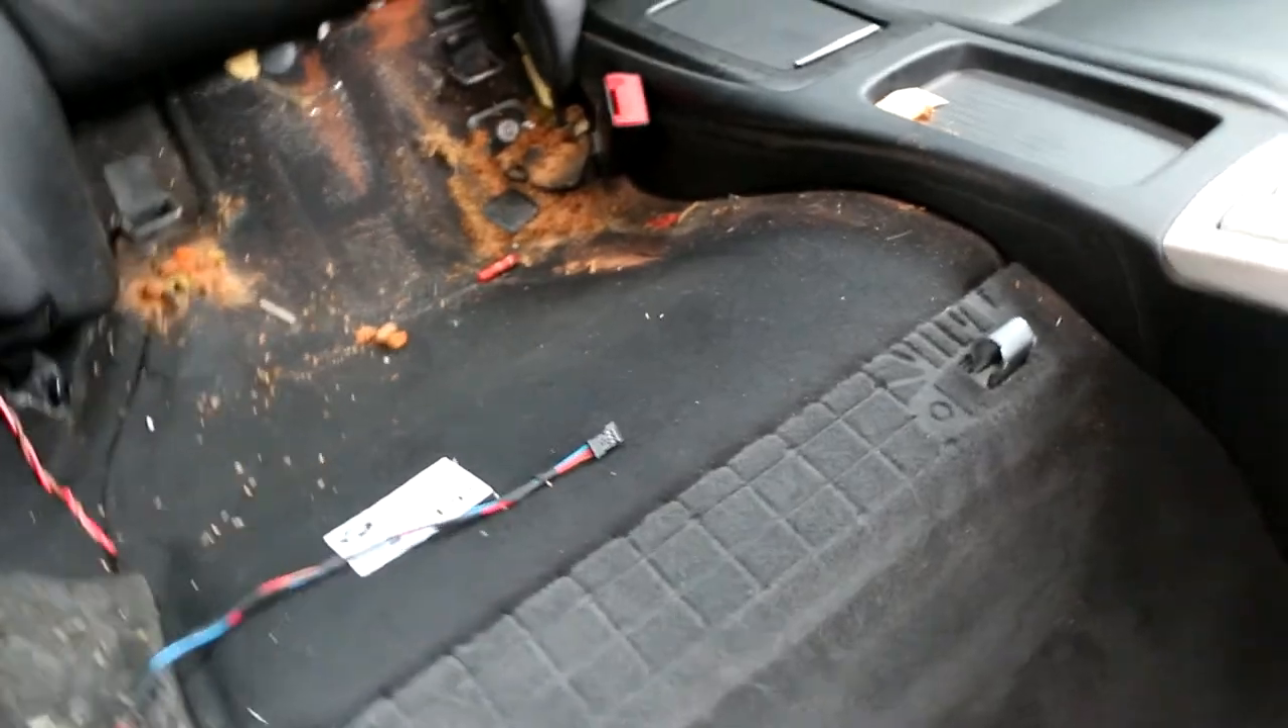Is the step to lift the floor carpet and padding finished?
No.